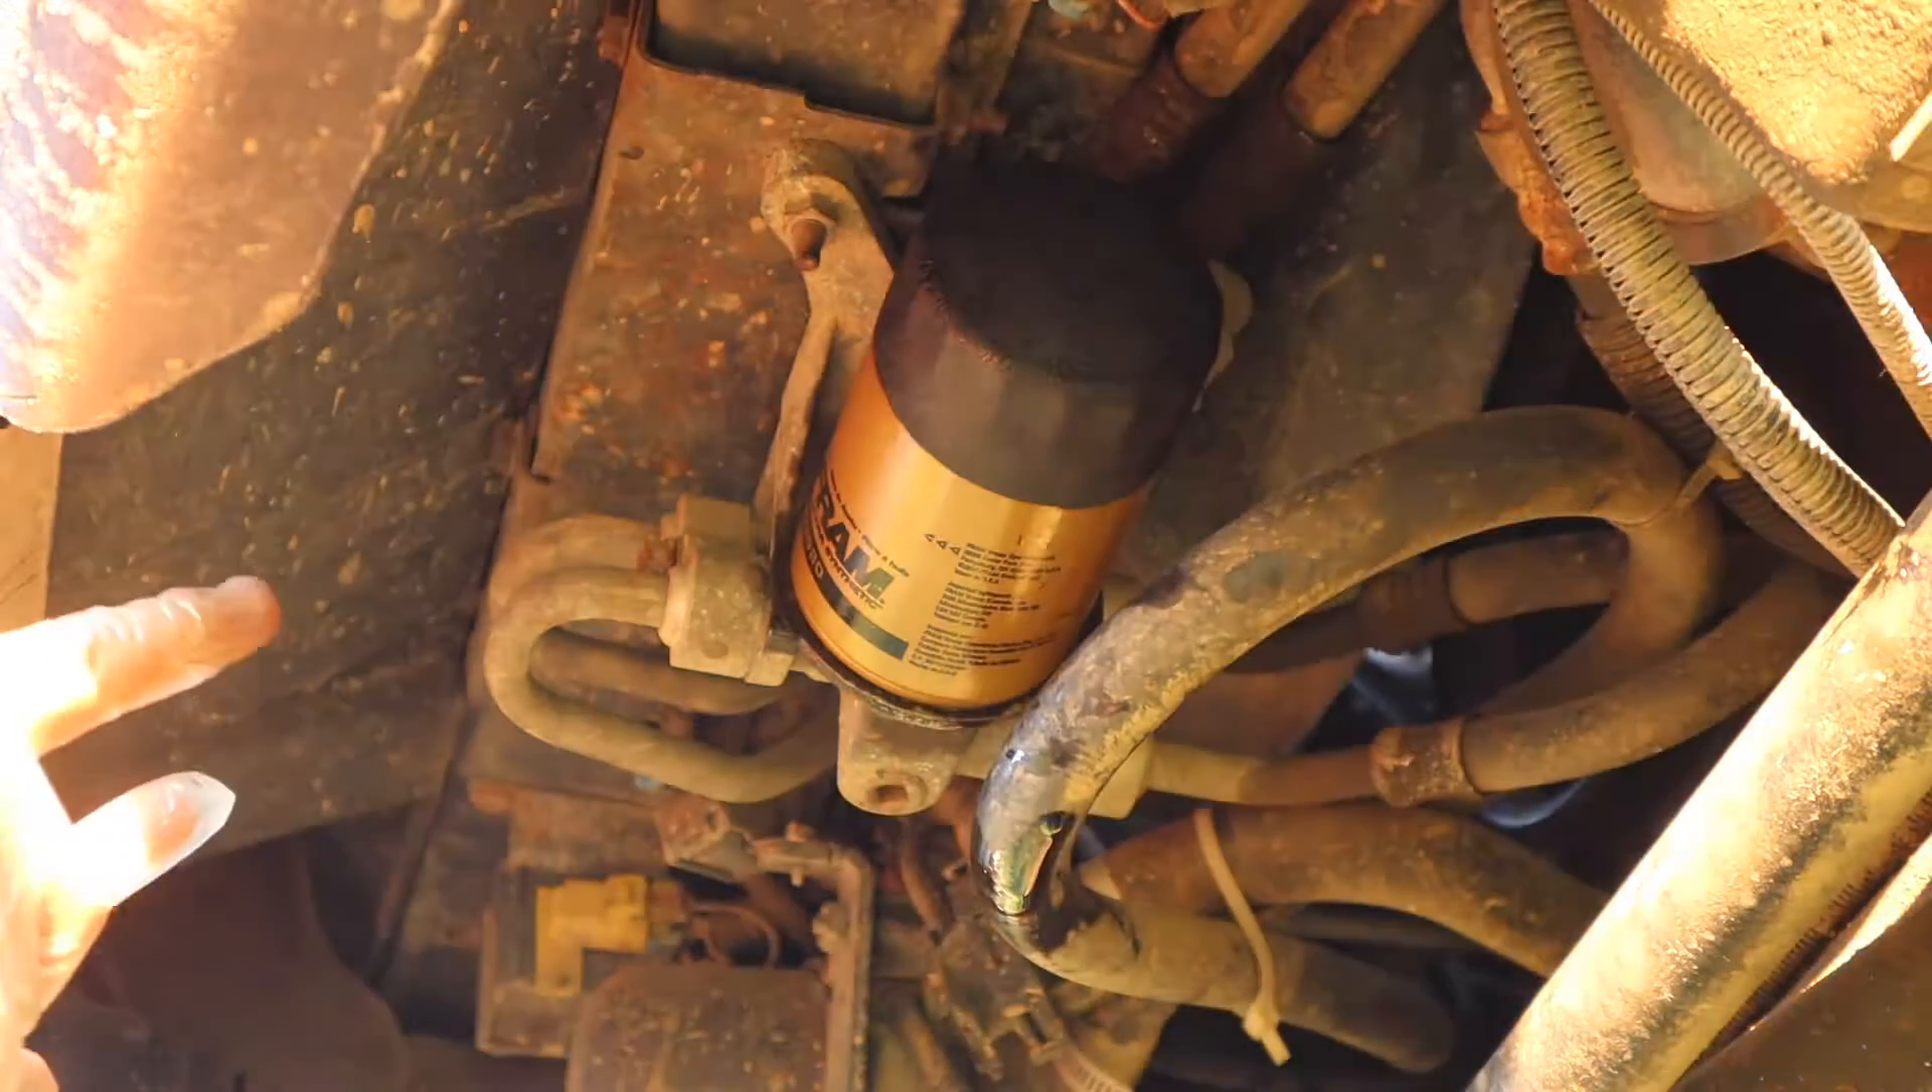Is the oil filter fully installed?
Yes.